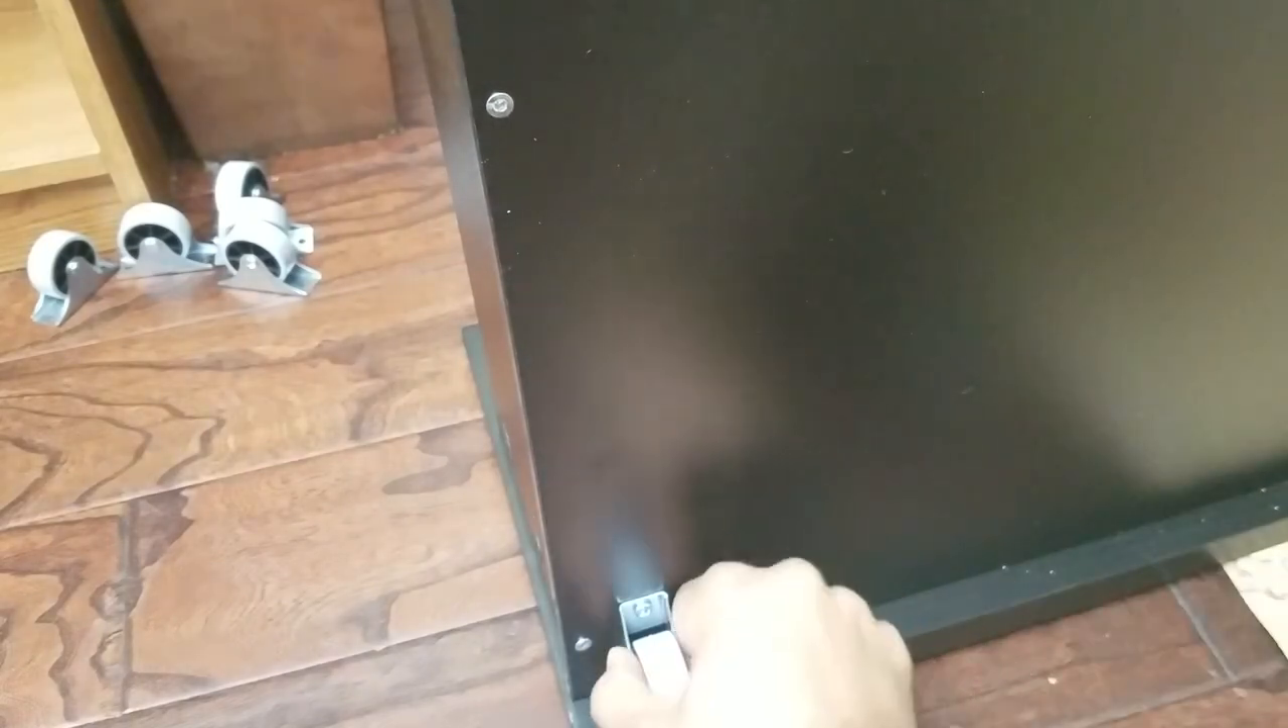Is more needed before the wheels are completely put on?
Yes.